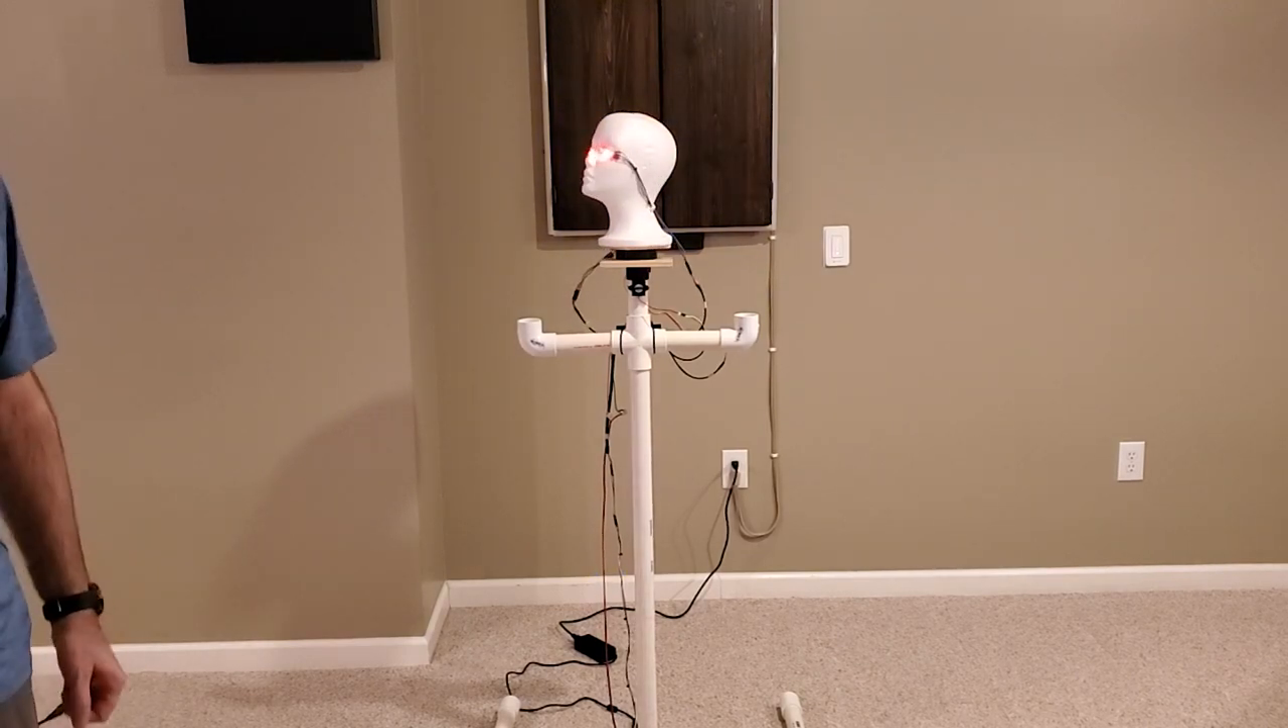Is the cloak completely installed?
No.